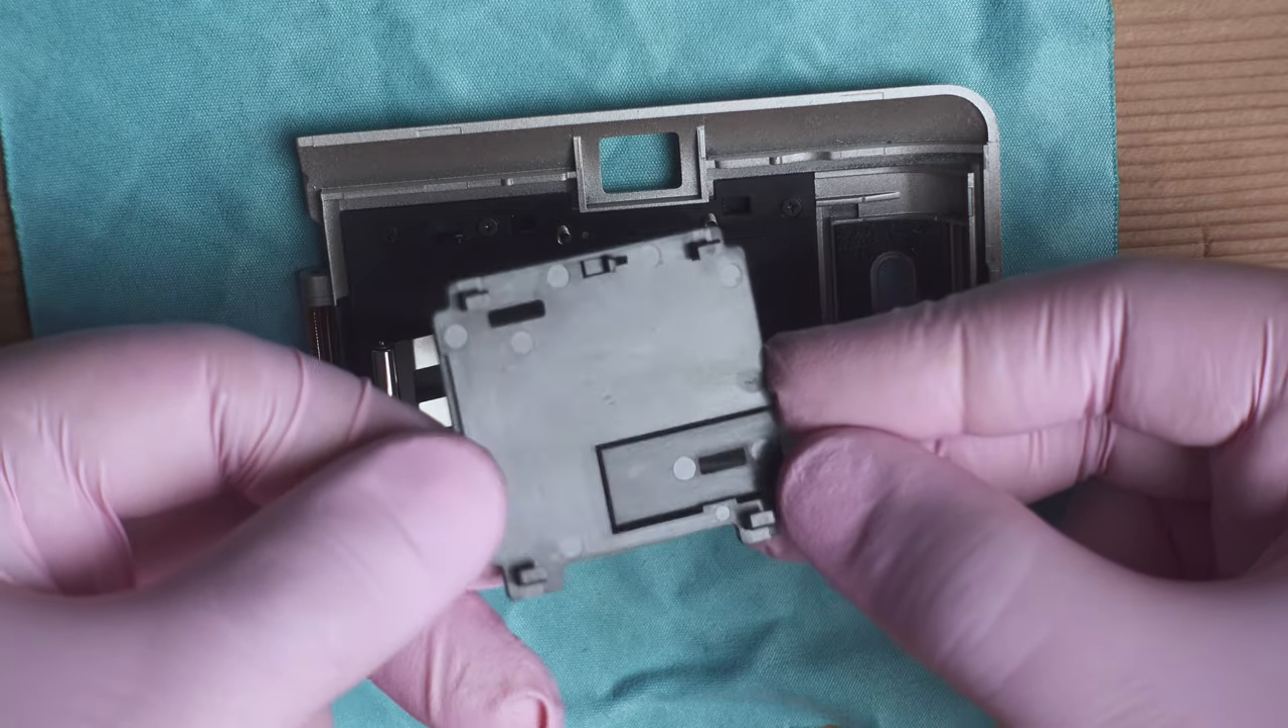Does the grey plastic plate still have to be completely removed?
No.